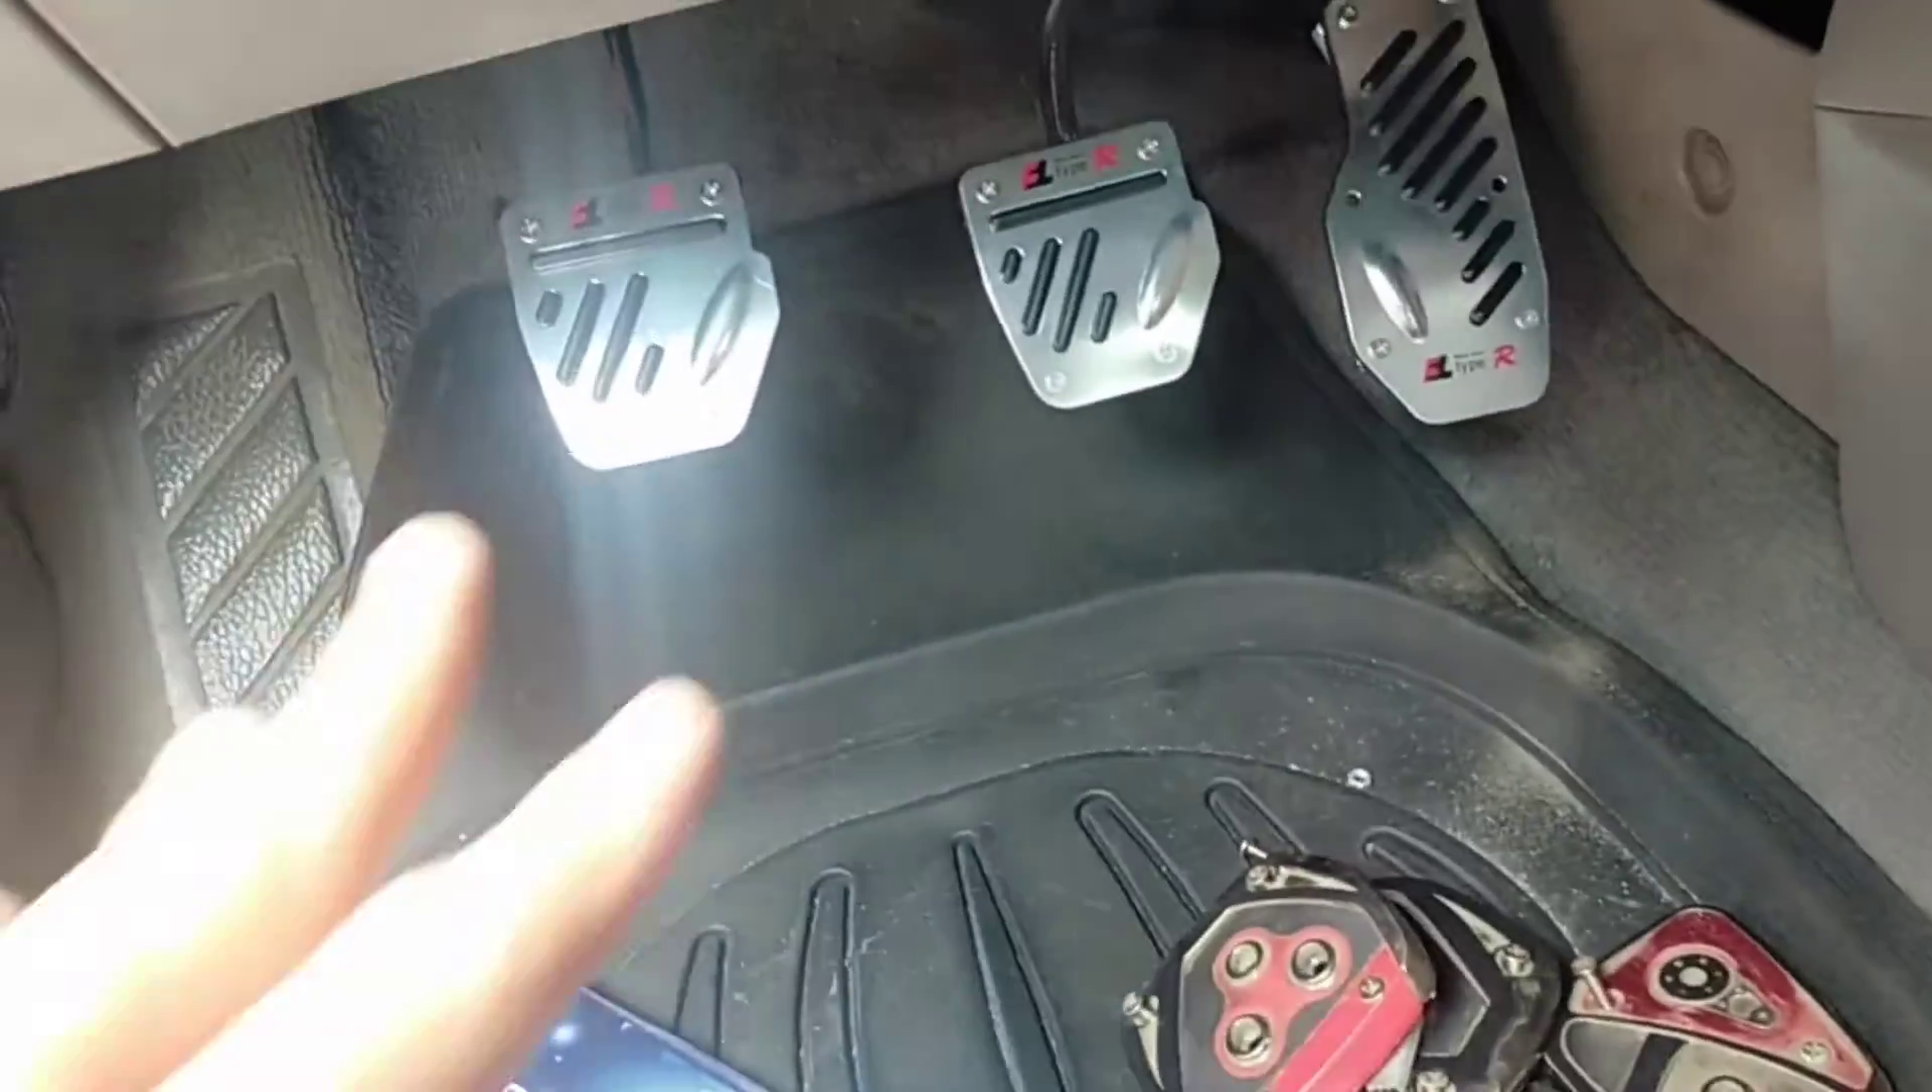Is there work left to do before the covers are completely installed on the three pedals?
No.